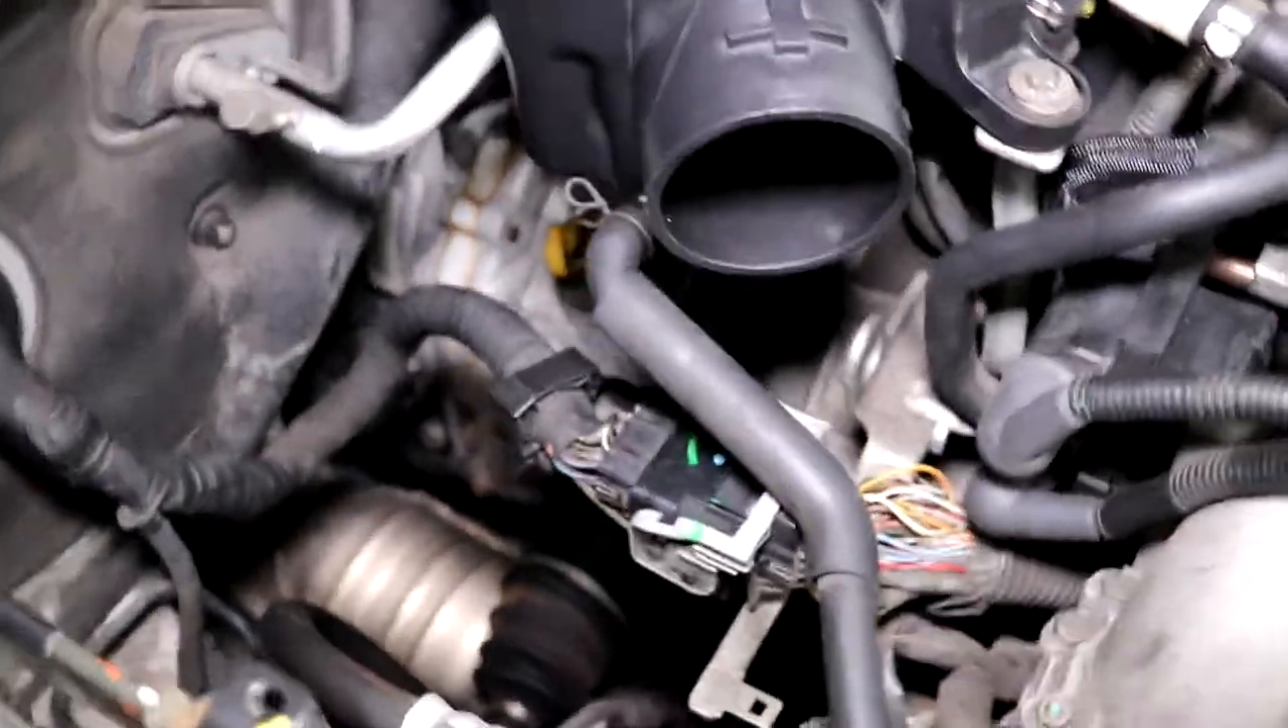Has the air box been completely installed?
No.